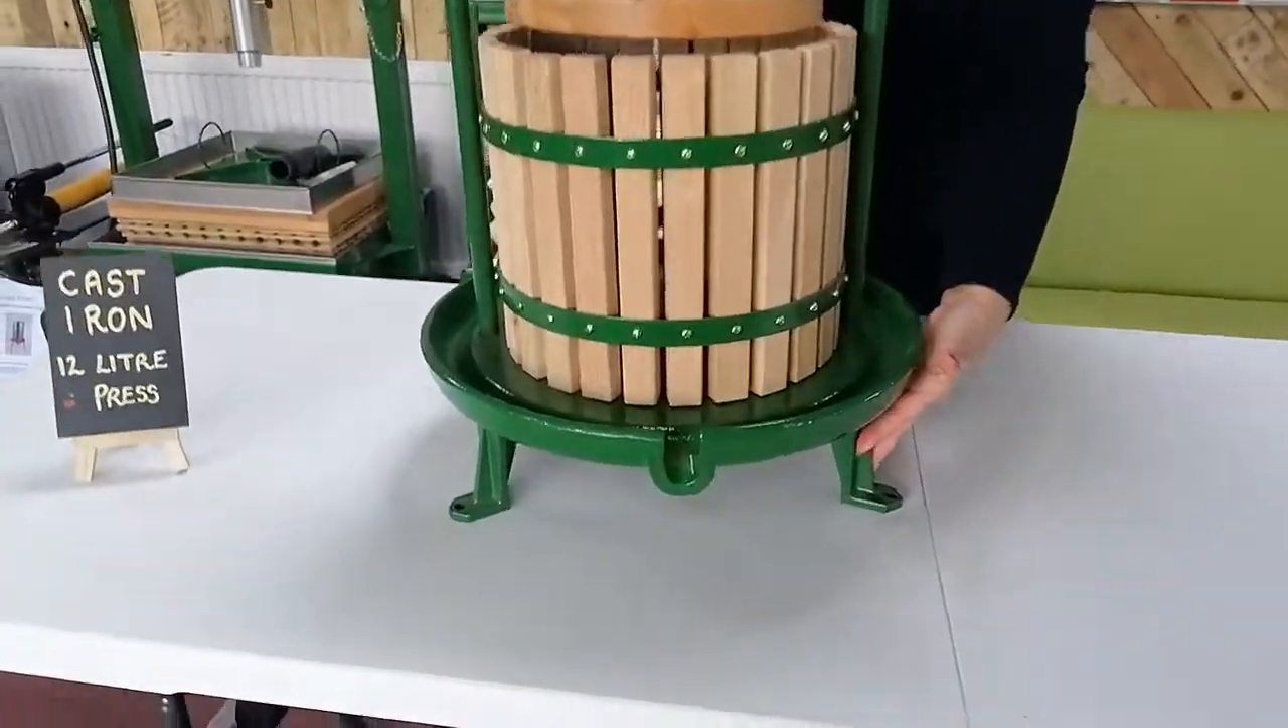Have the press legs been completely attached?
Yes.